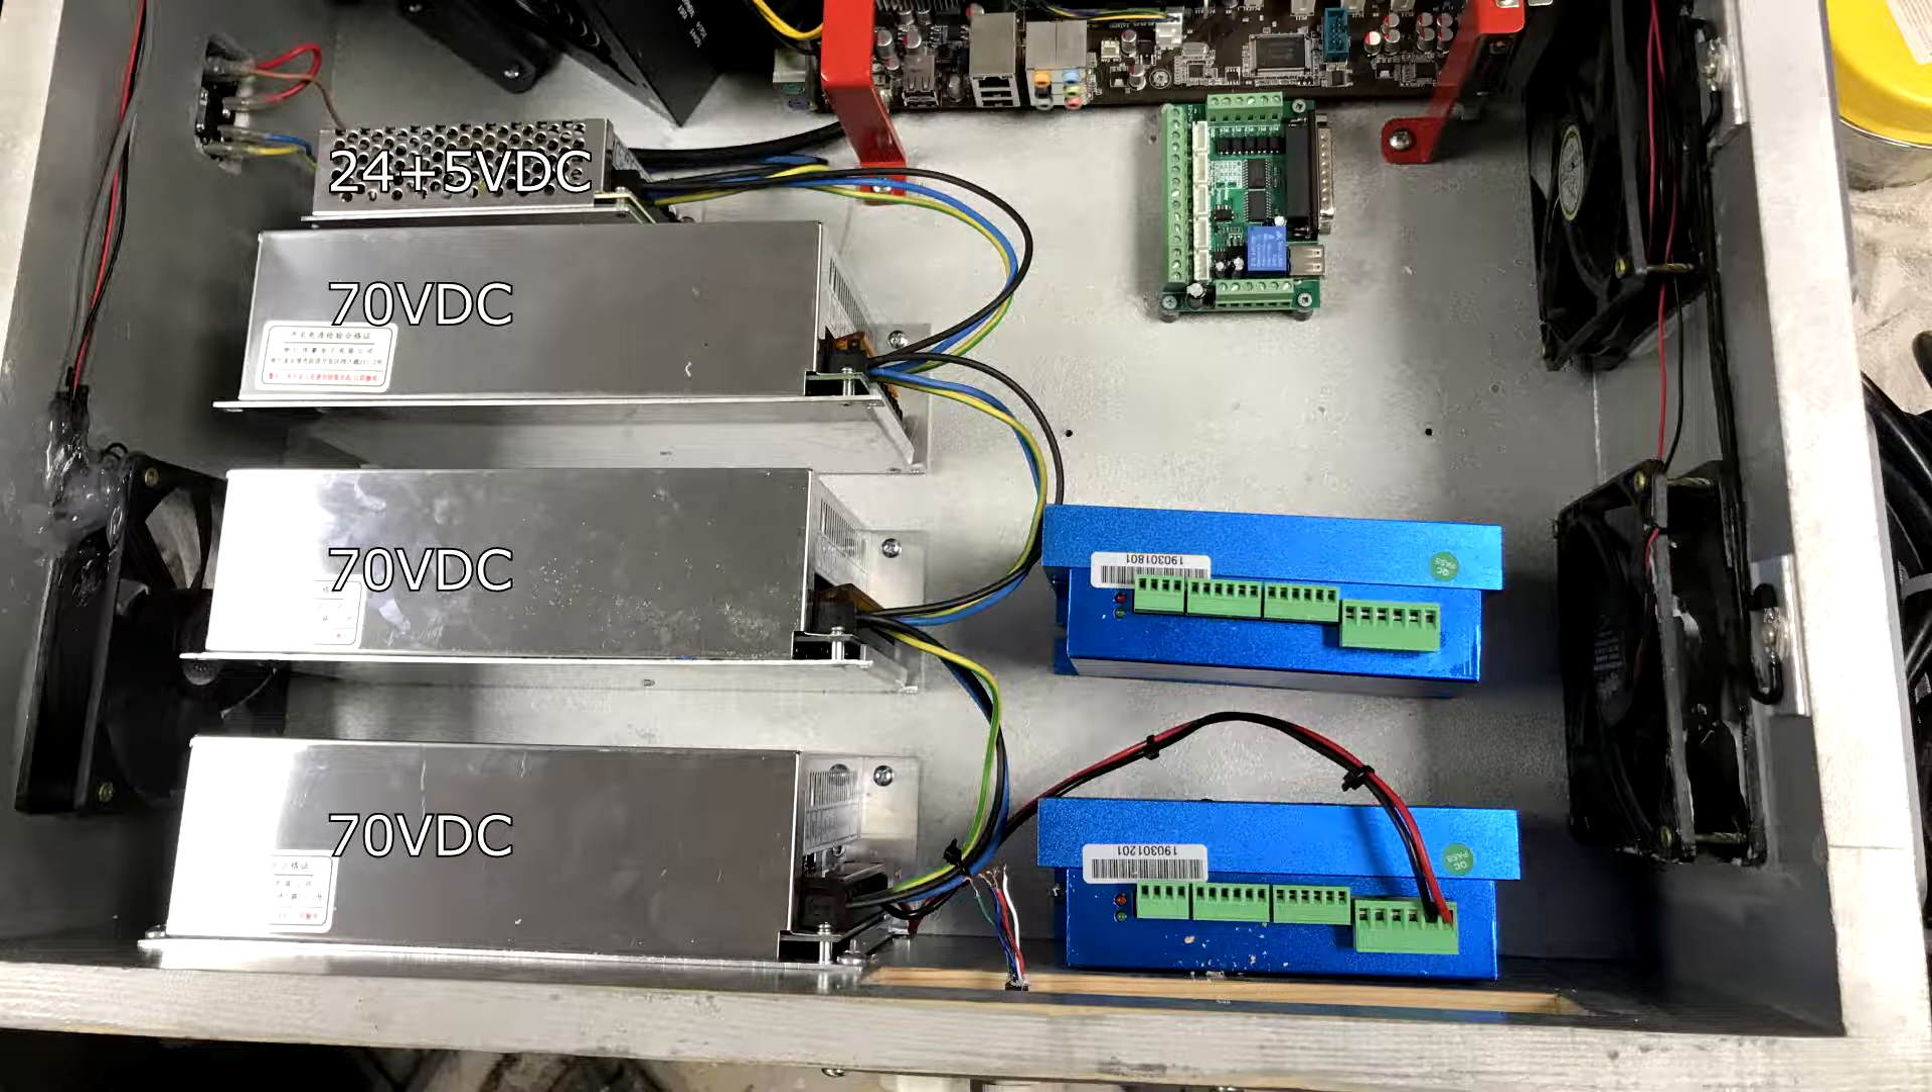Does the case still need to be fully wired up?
Yes.